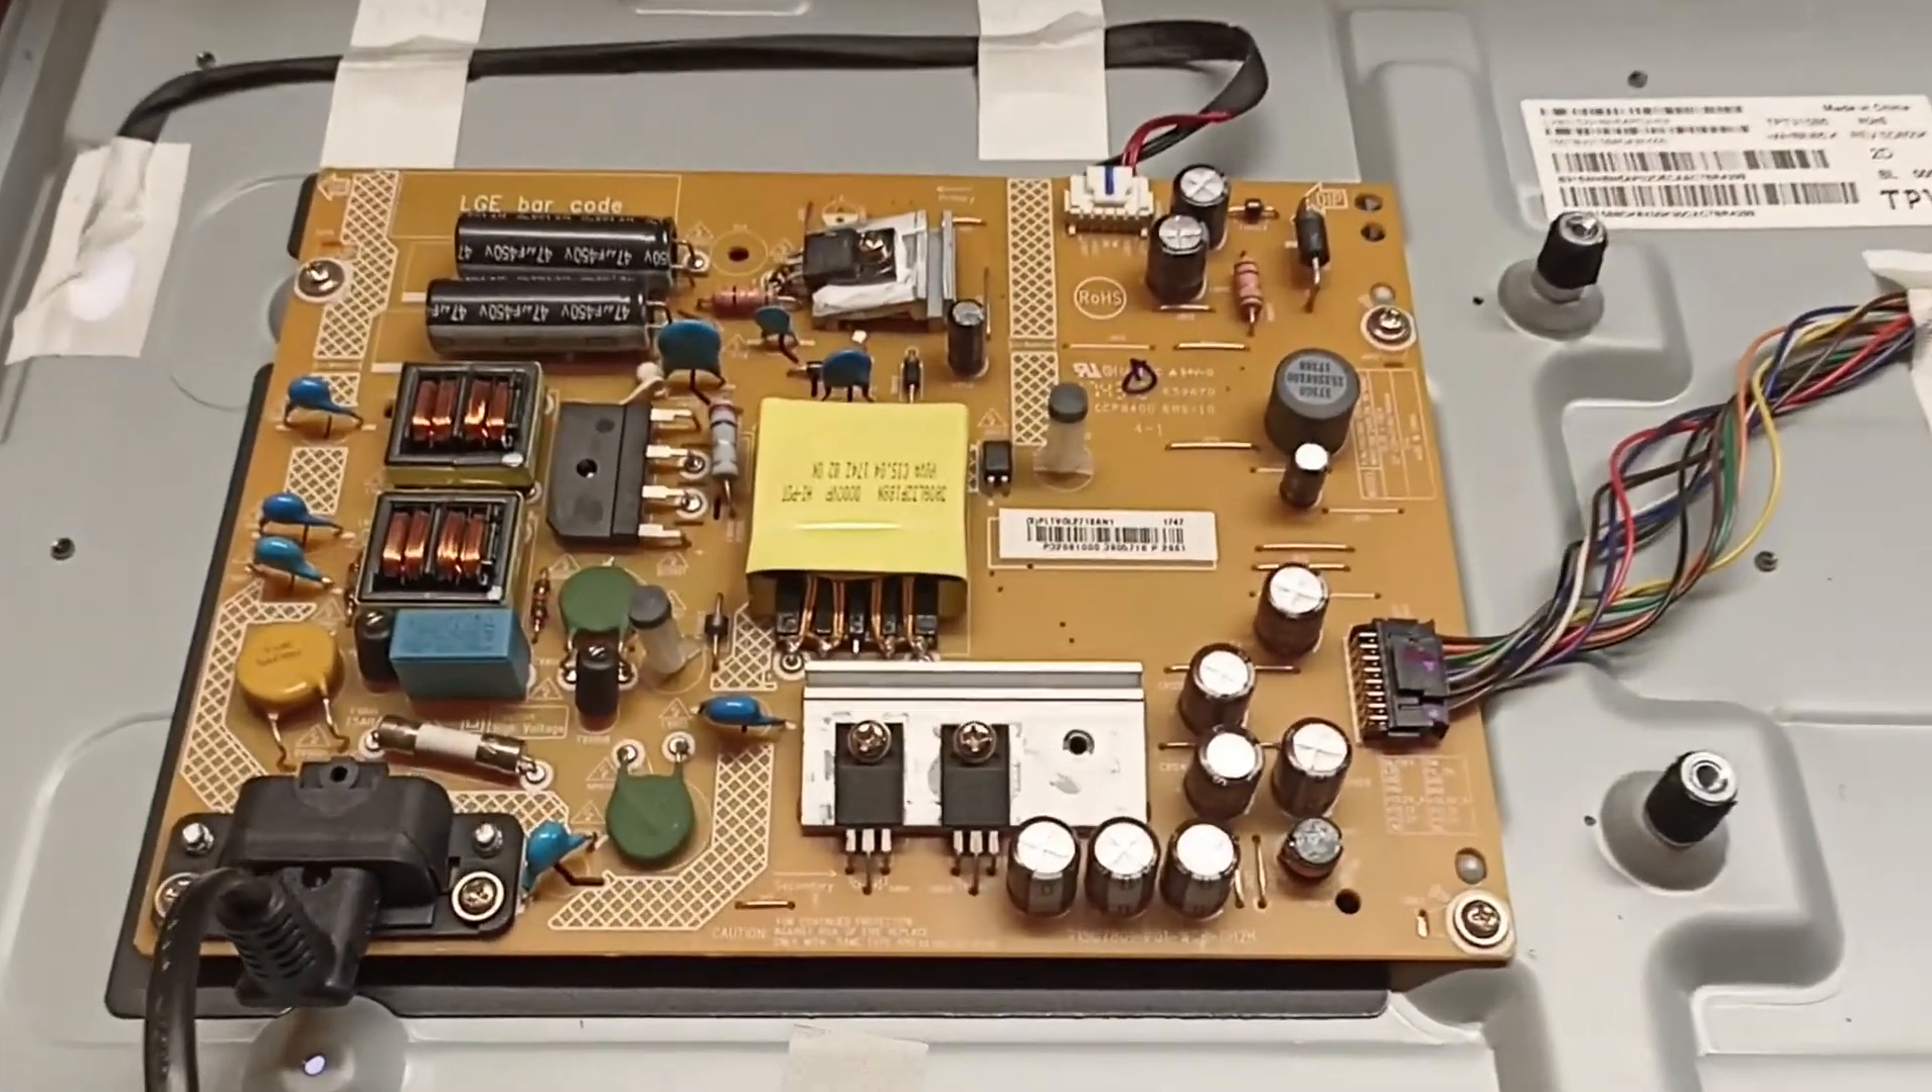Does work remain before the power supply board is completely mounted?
No.